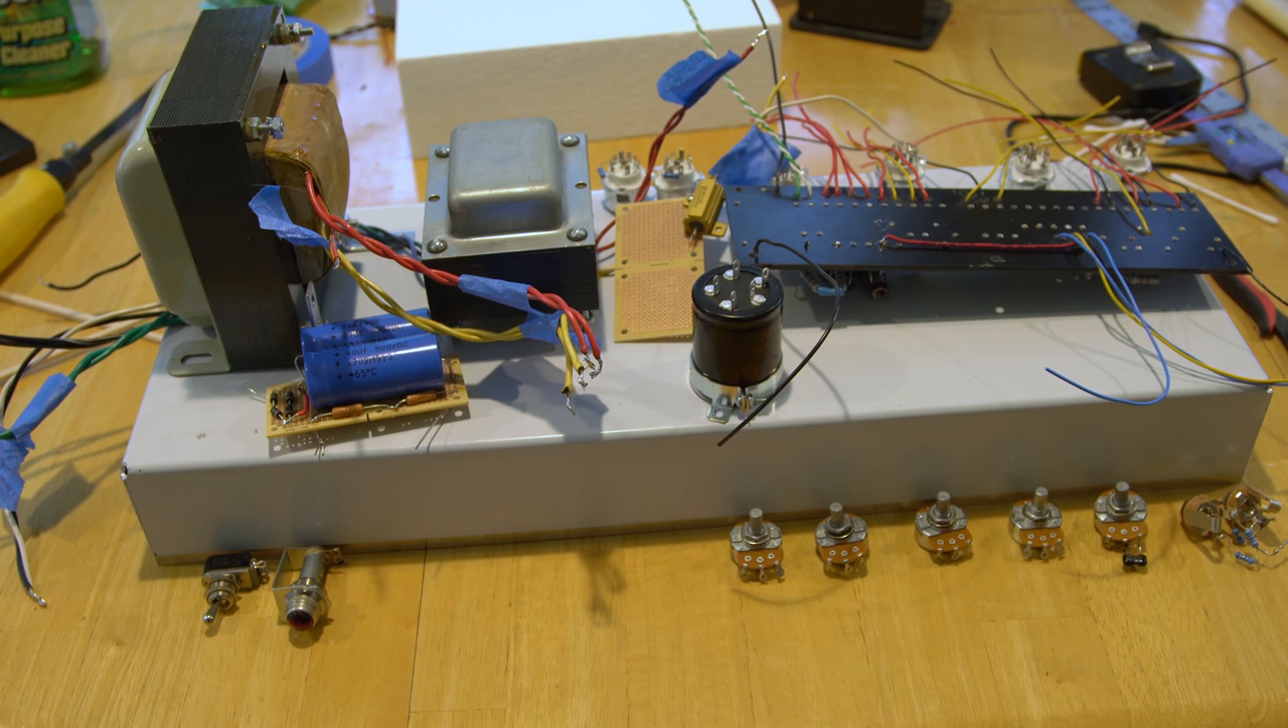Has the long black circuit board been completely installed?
No.